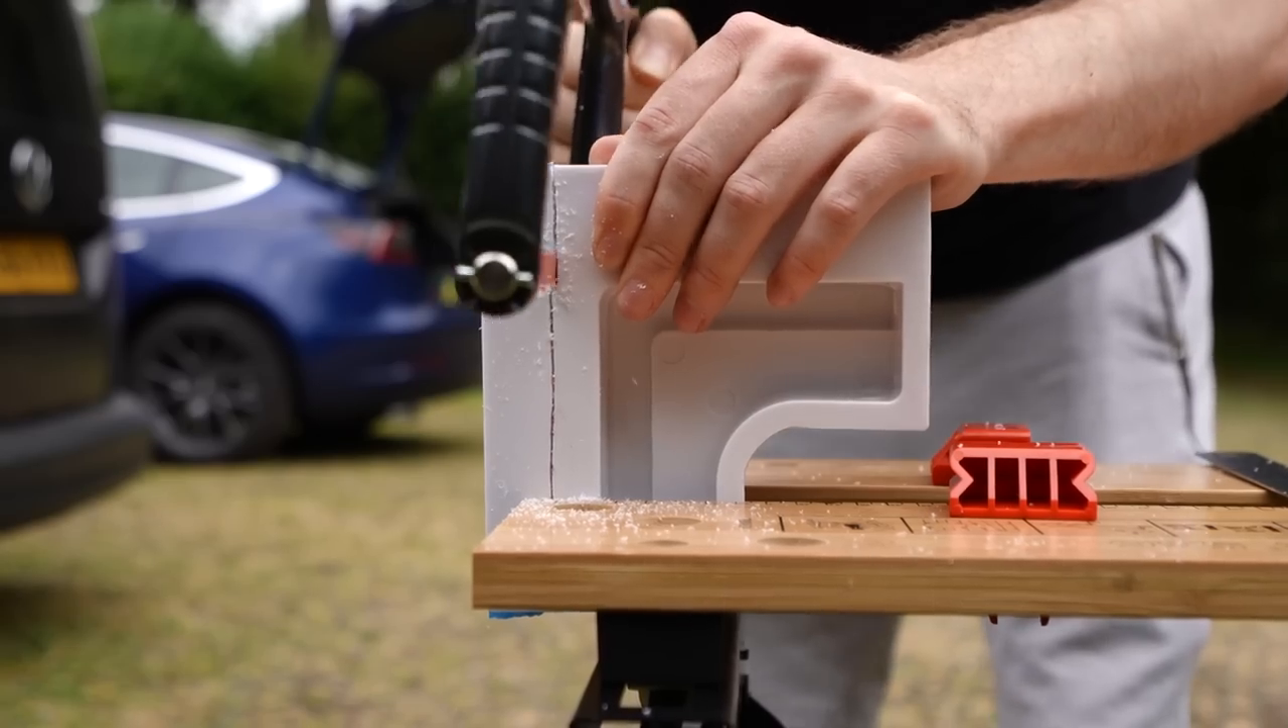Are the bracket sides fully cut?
No.